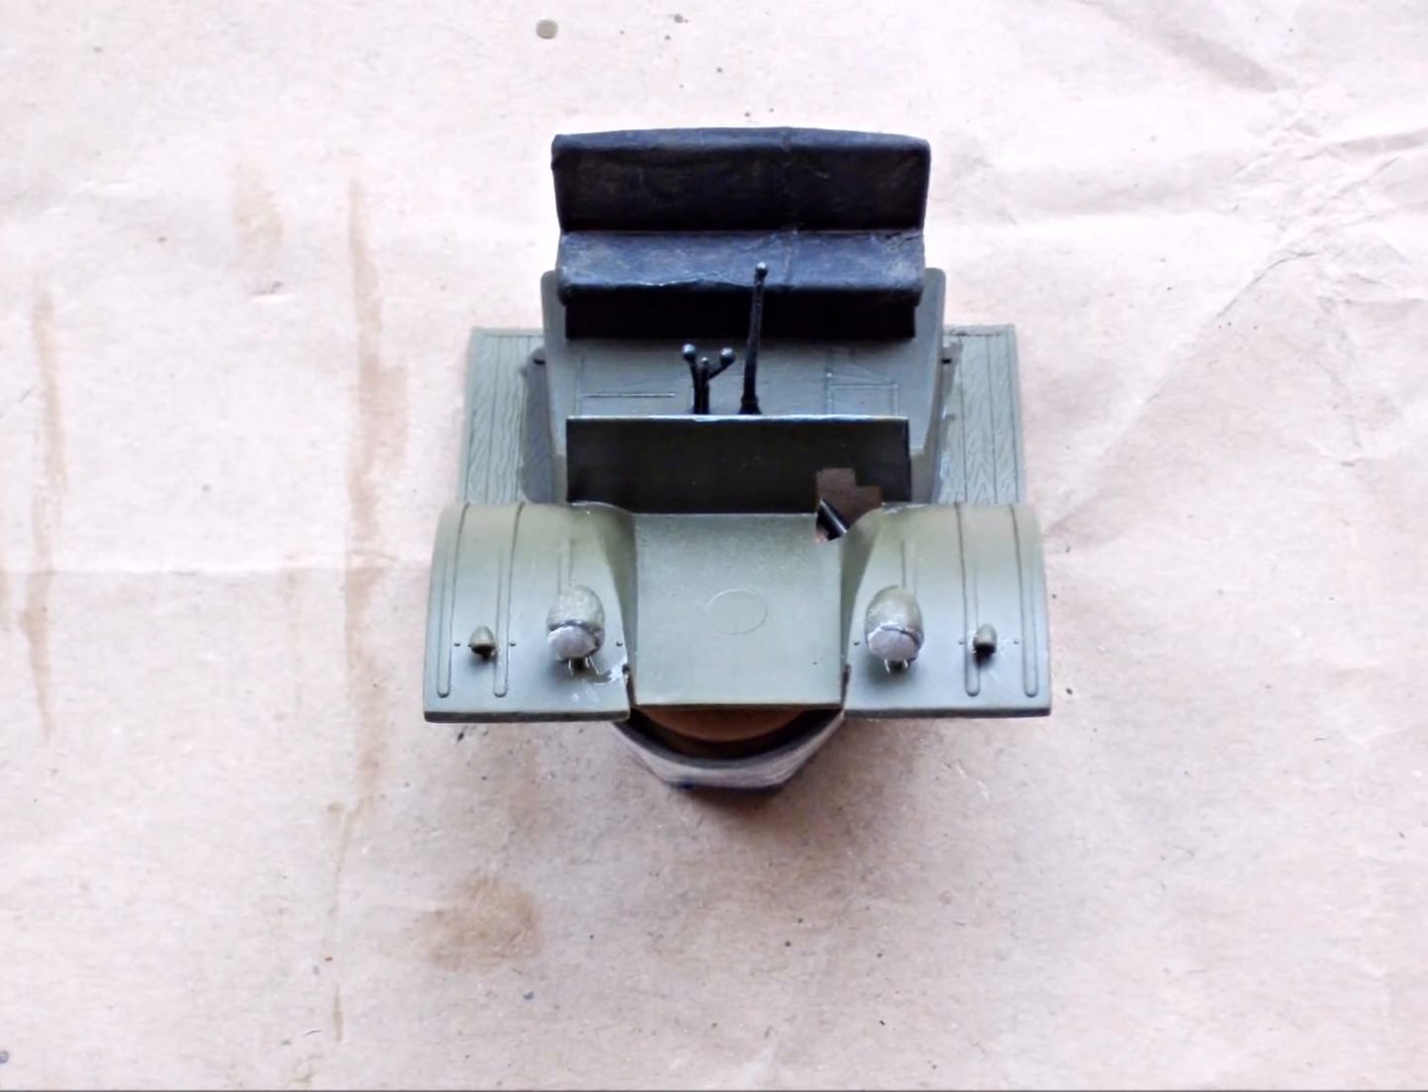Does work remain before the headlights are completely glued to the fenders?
No.